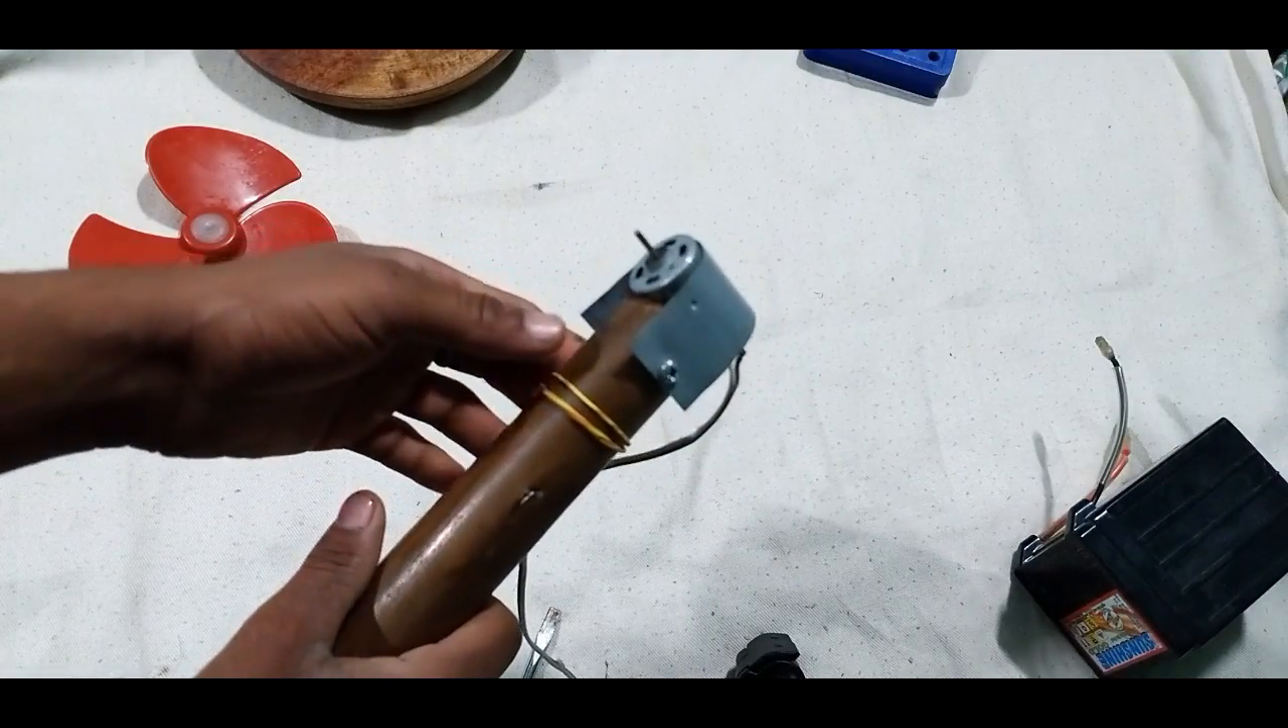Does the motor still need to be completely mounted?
No.